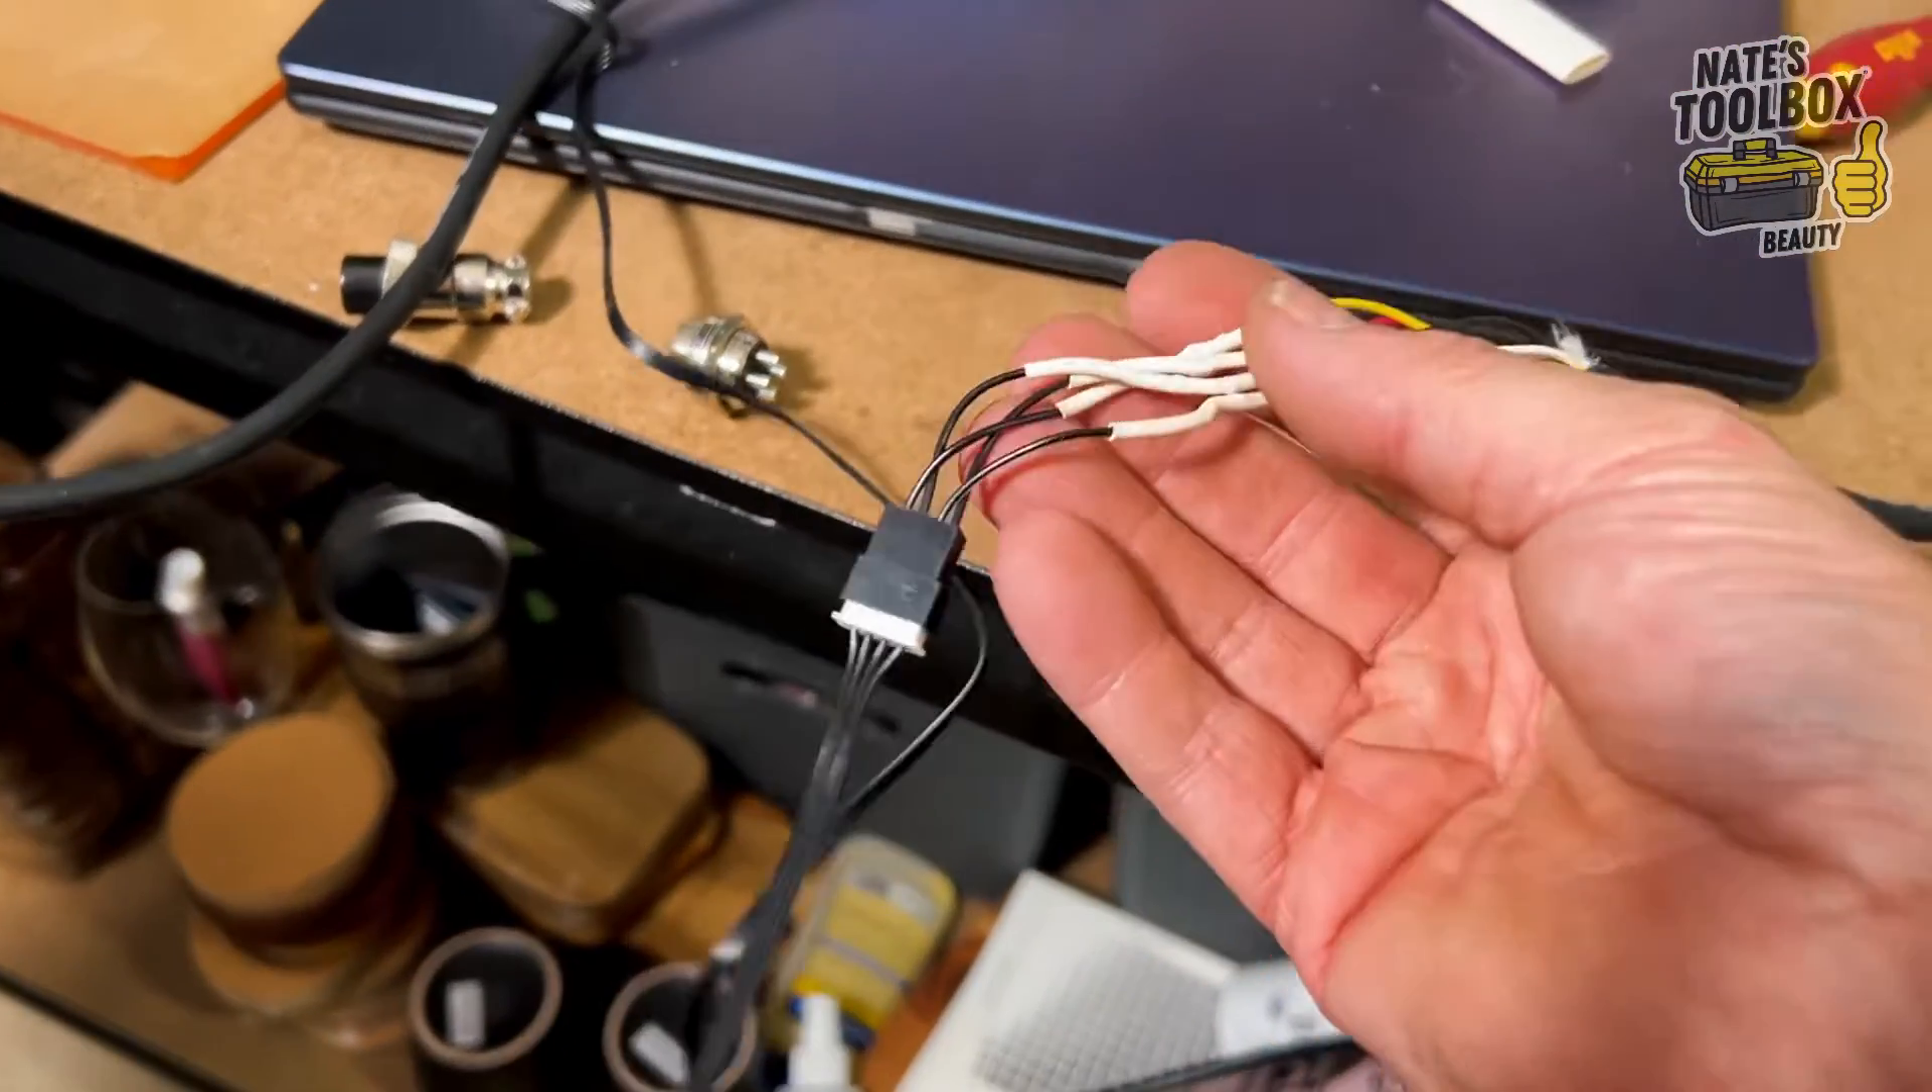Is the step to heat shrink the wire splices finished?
Yes.